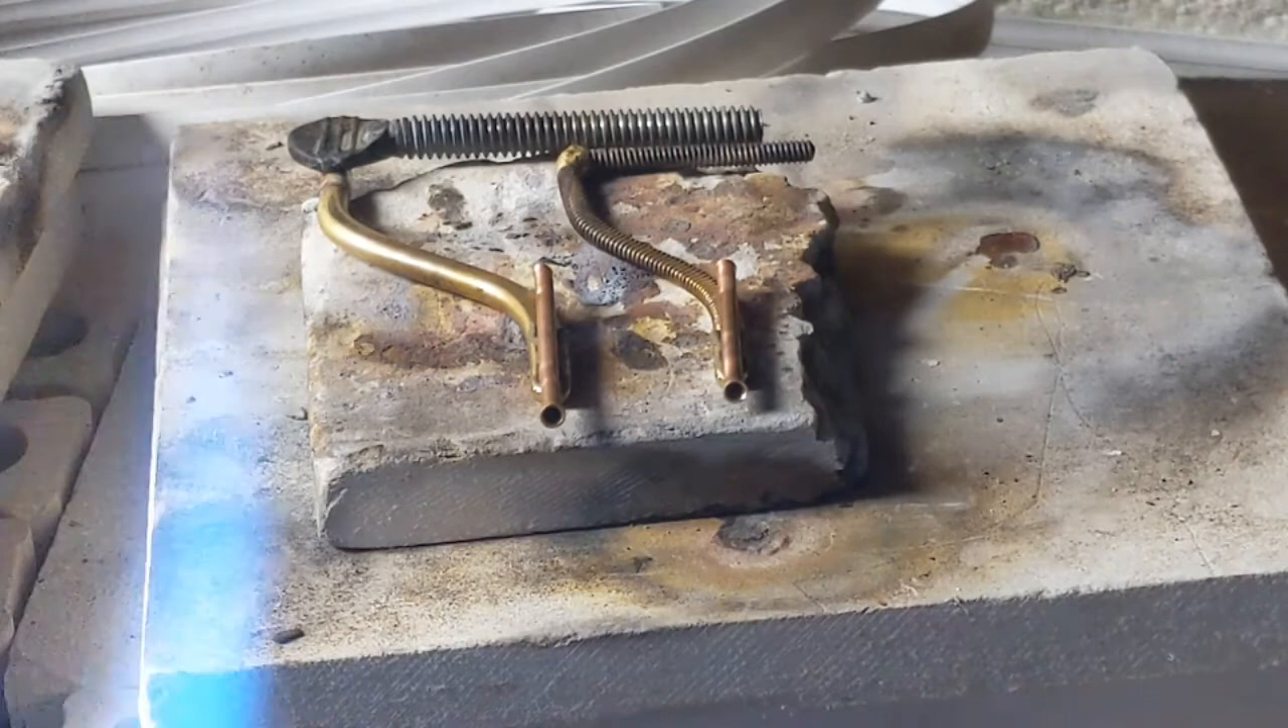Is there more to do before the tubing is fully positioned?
No.